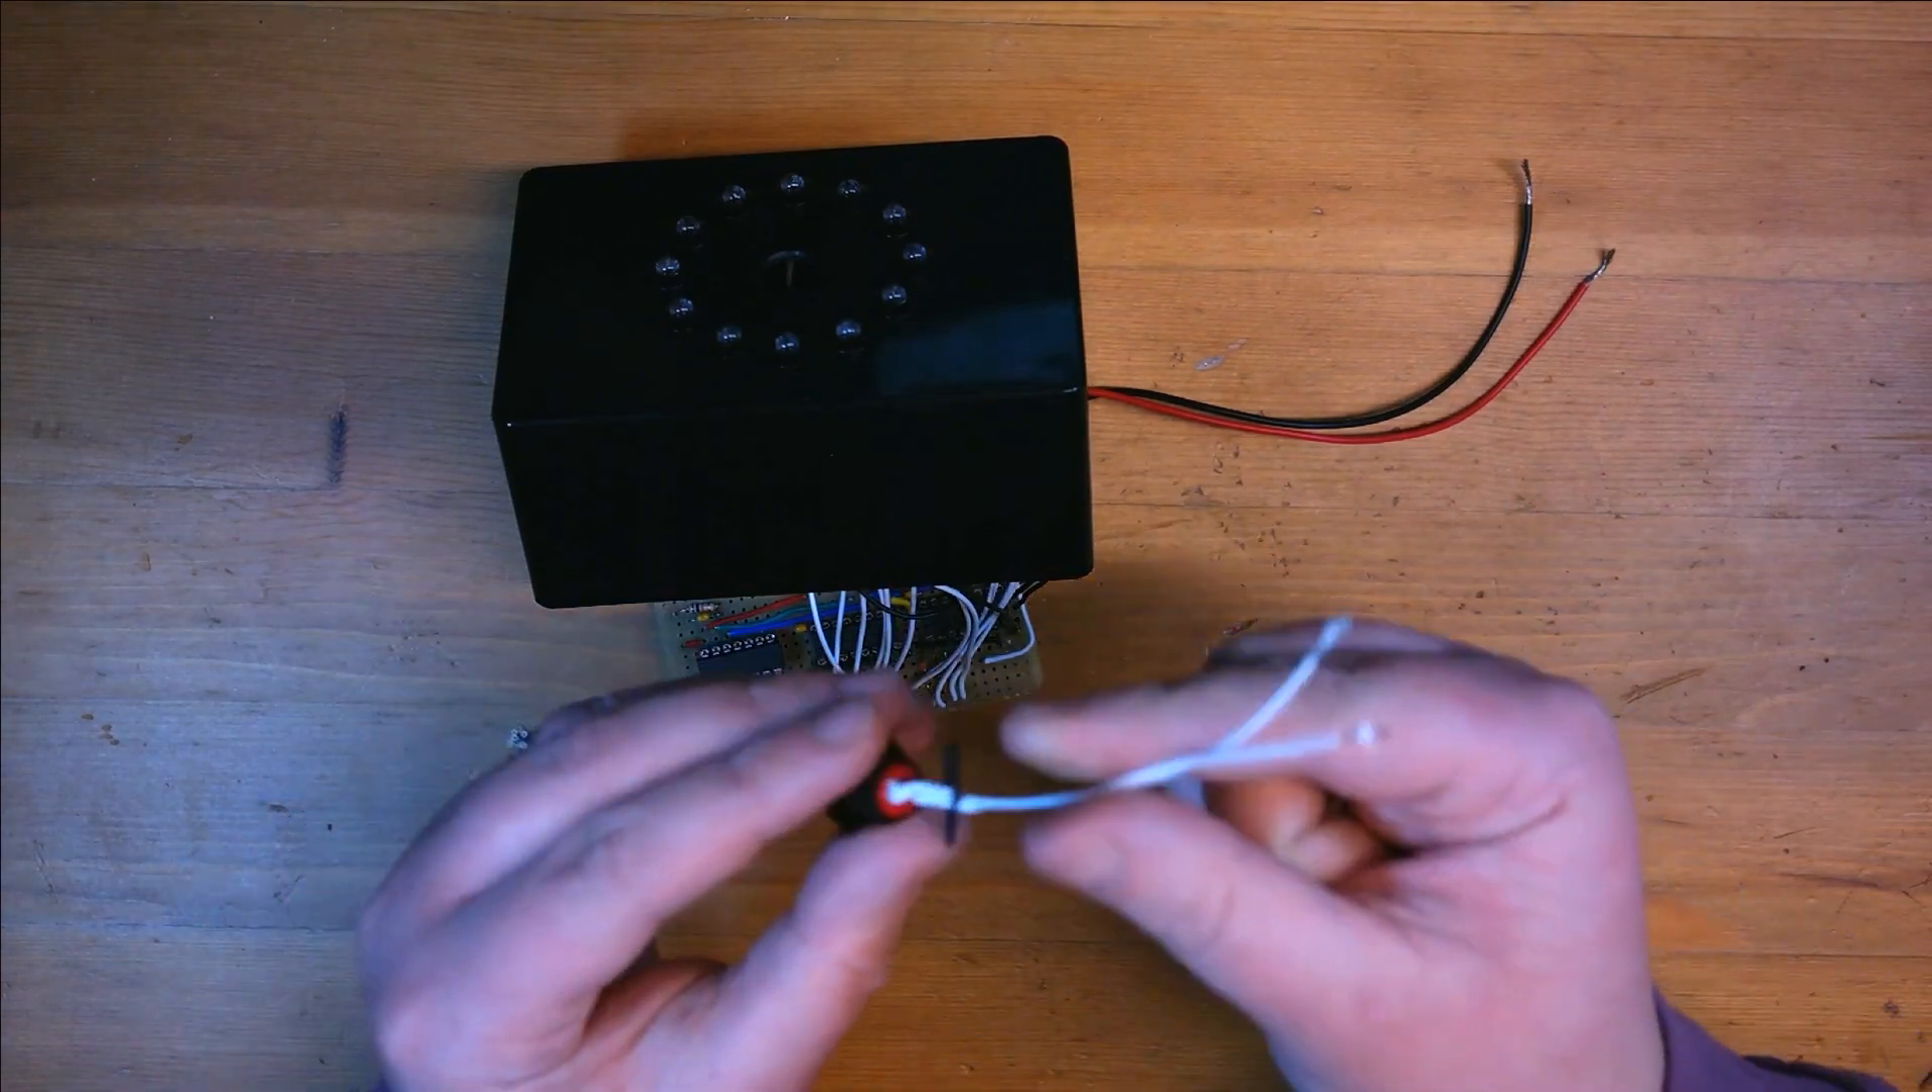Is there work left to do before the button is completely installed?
Yes.